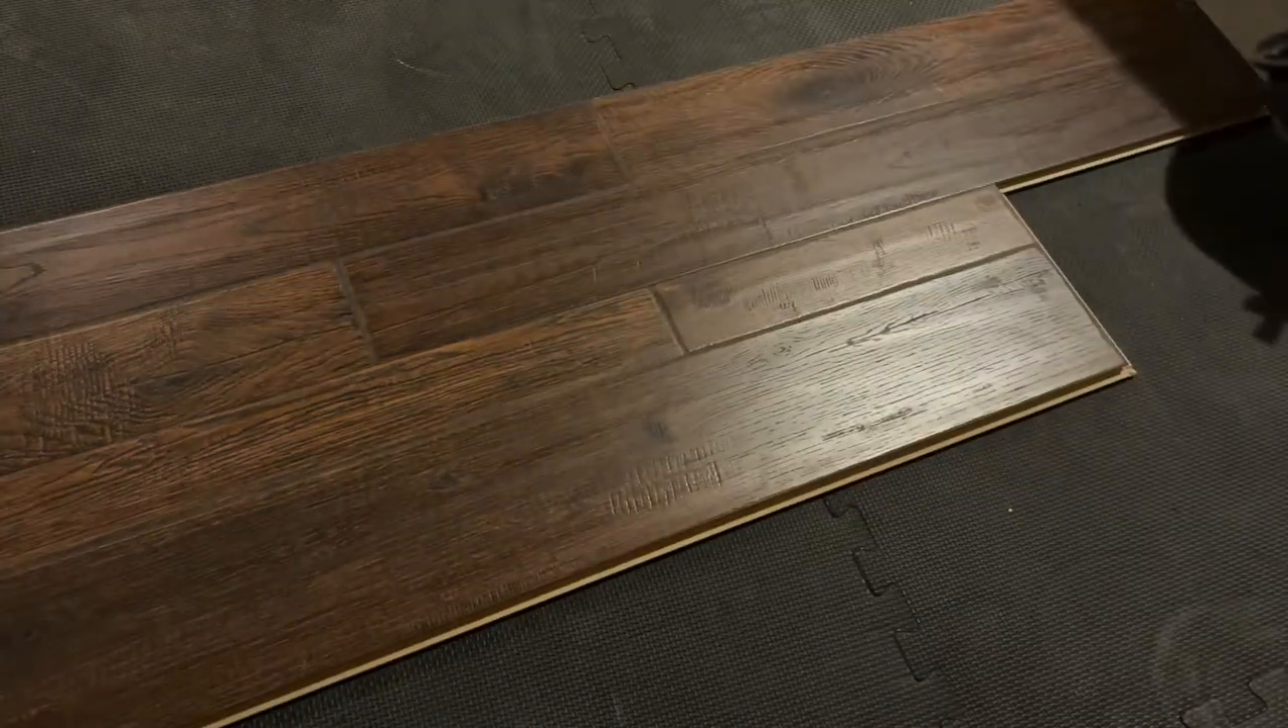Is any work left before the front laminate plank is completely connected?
No.